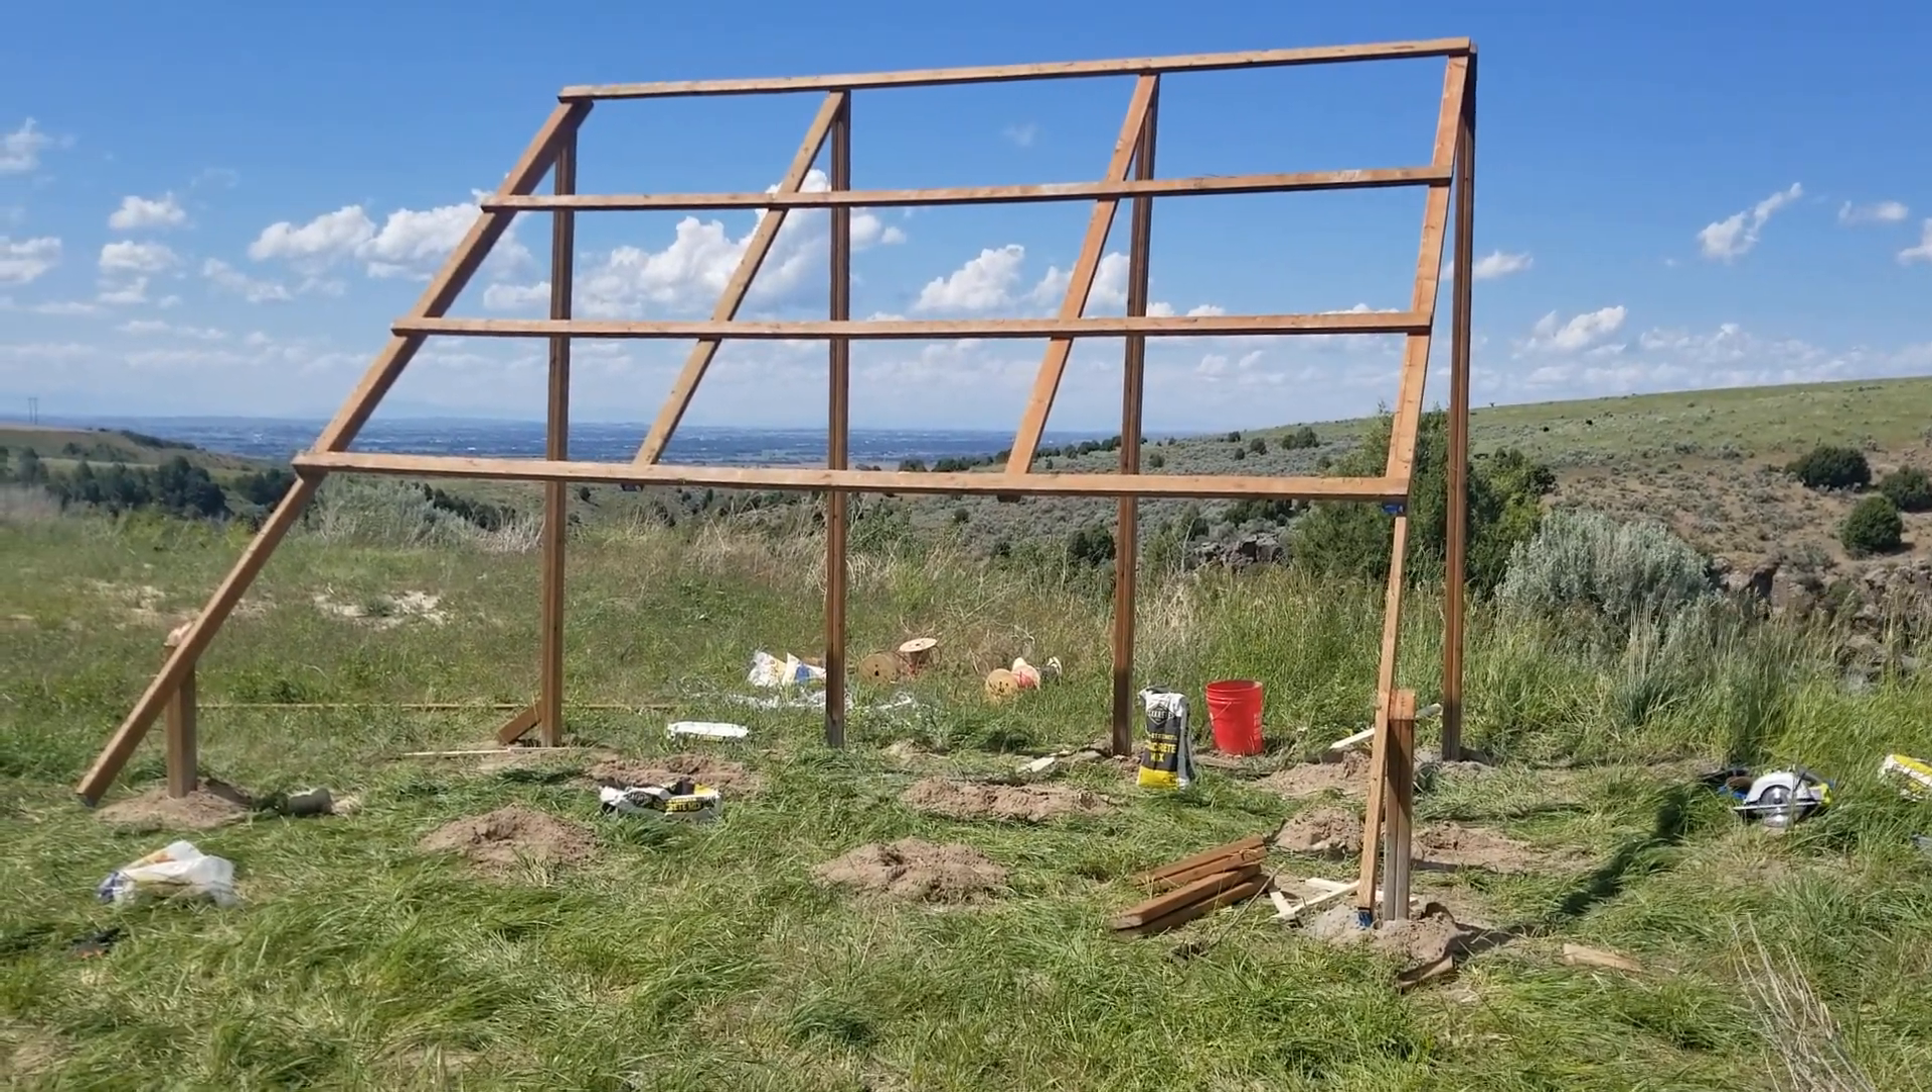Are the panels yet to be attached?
Yes.